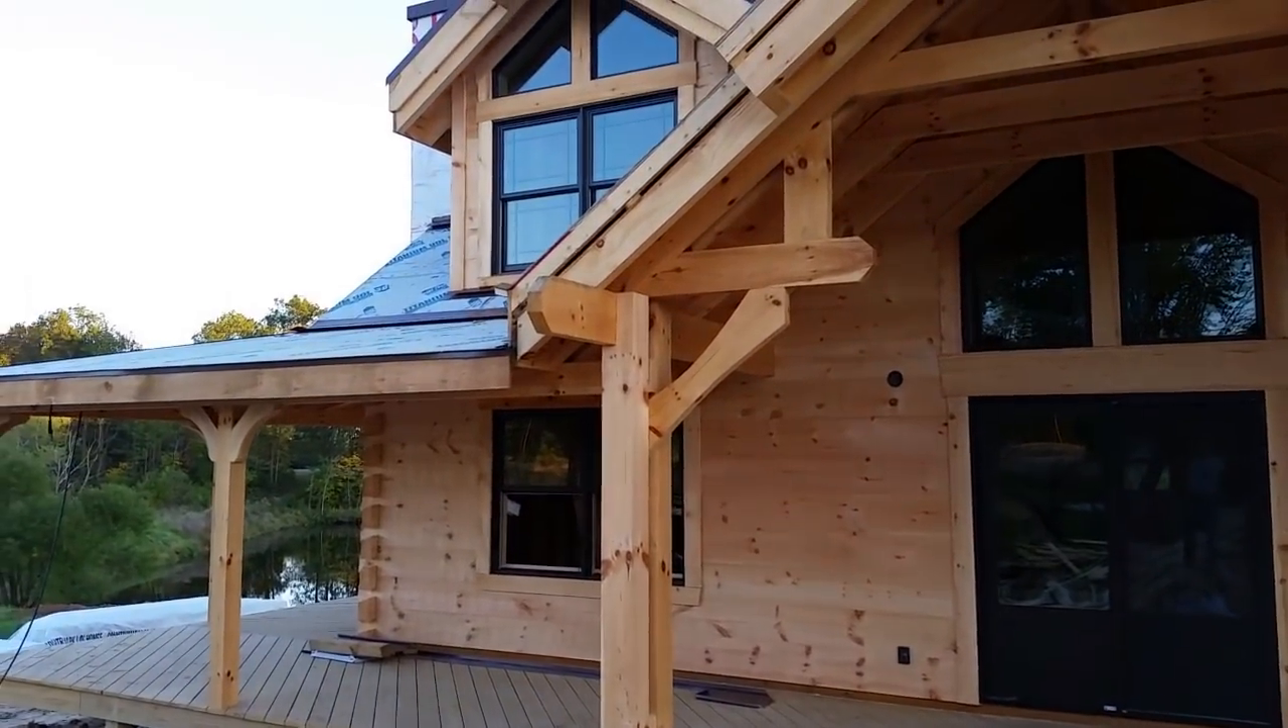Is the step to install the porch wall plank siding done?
Yes.